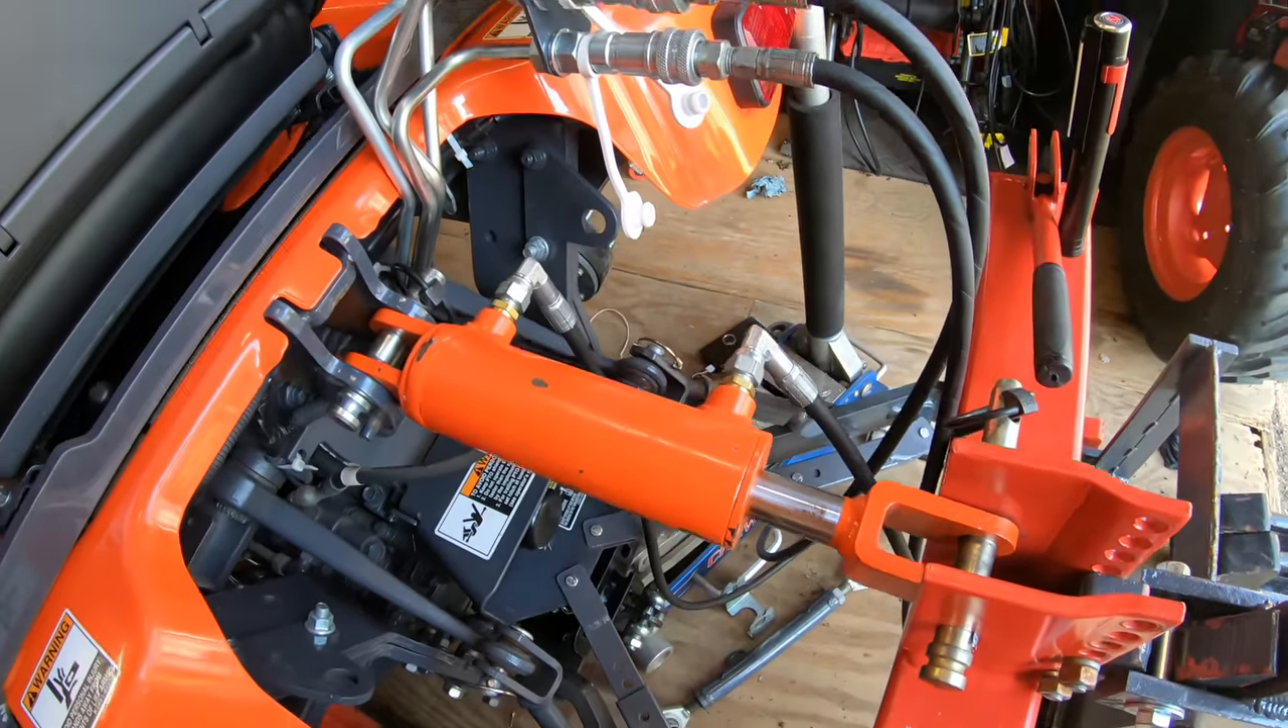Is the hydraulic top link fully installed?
Yes.